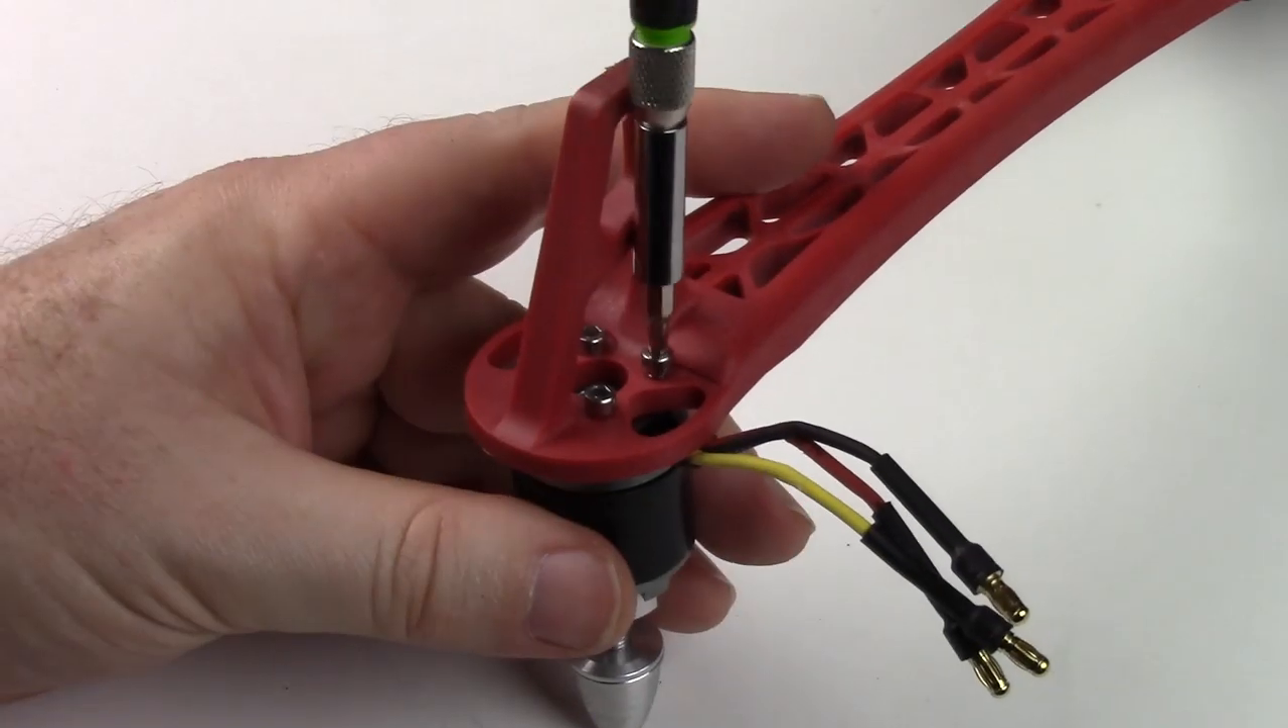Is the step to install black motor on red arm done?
No.